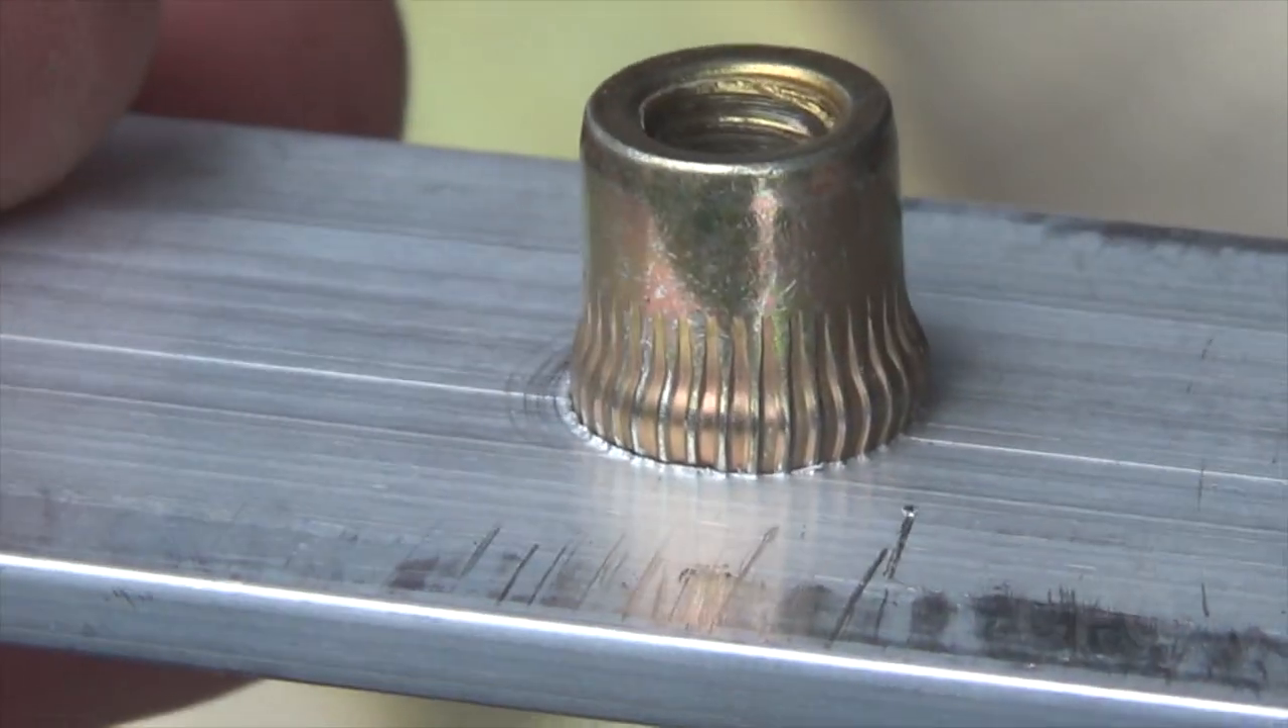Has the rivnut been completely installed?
Yes.